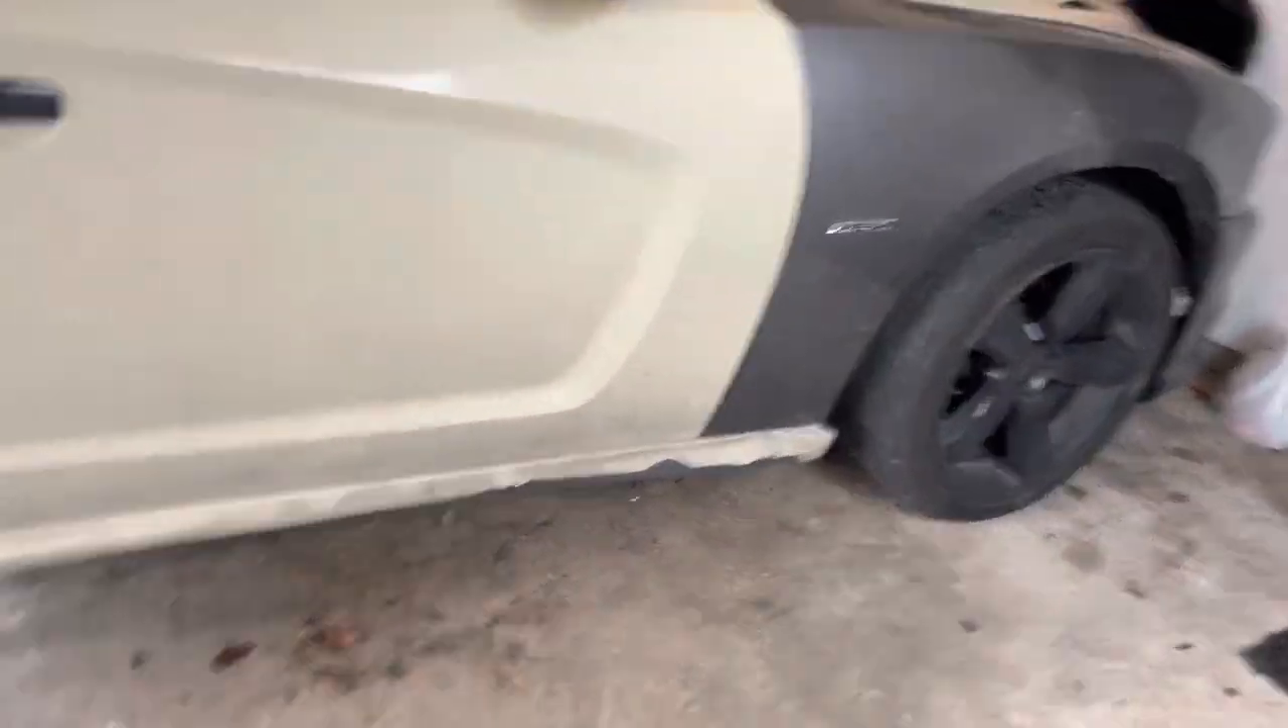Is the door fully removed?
No.